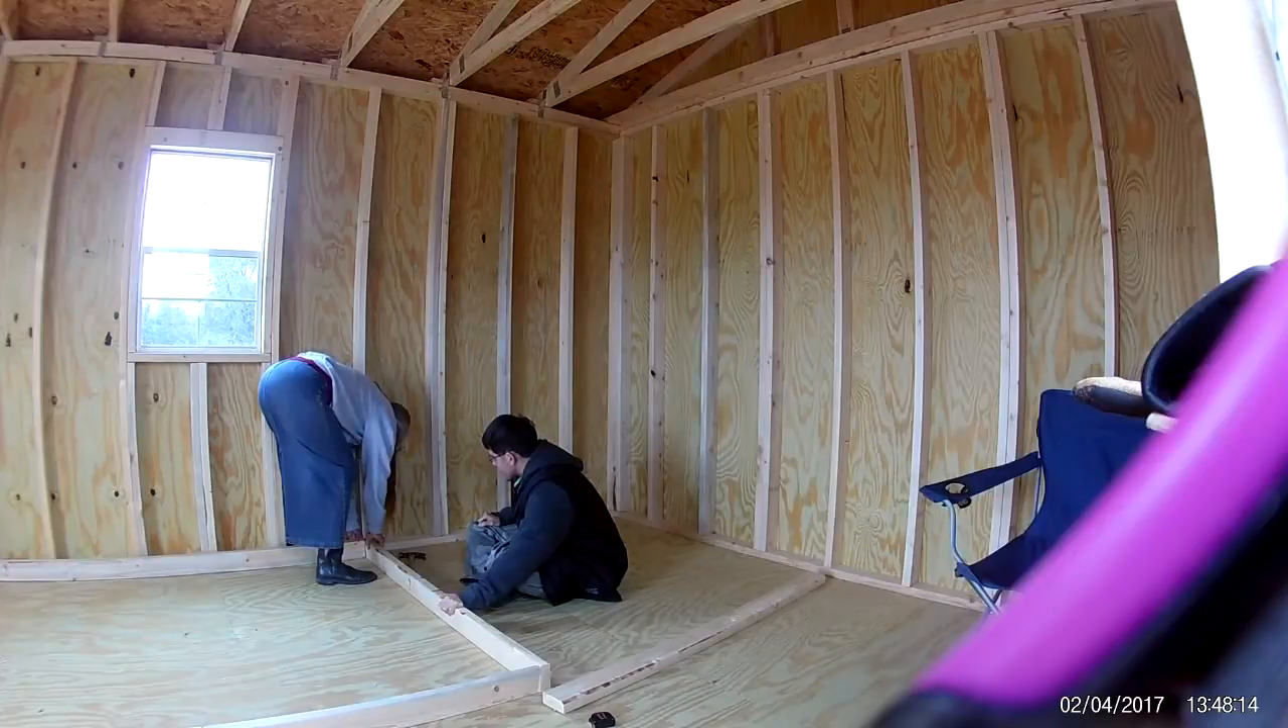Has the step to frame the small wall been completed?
No.